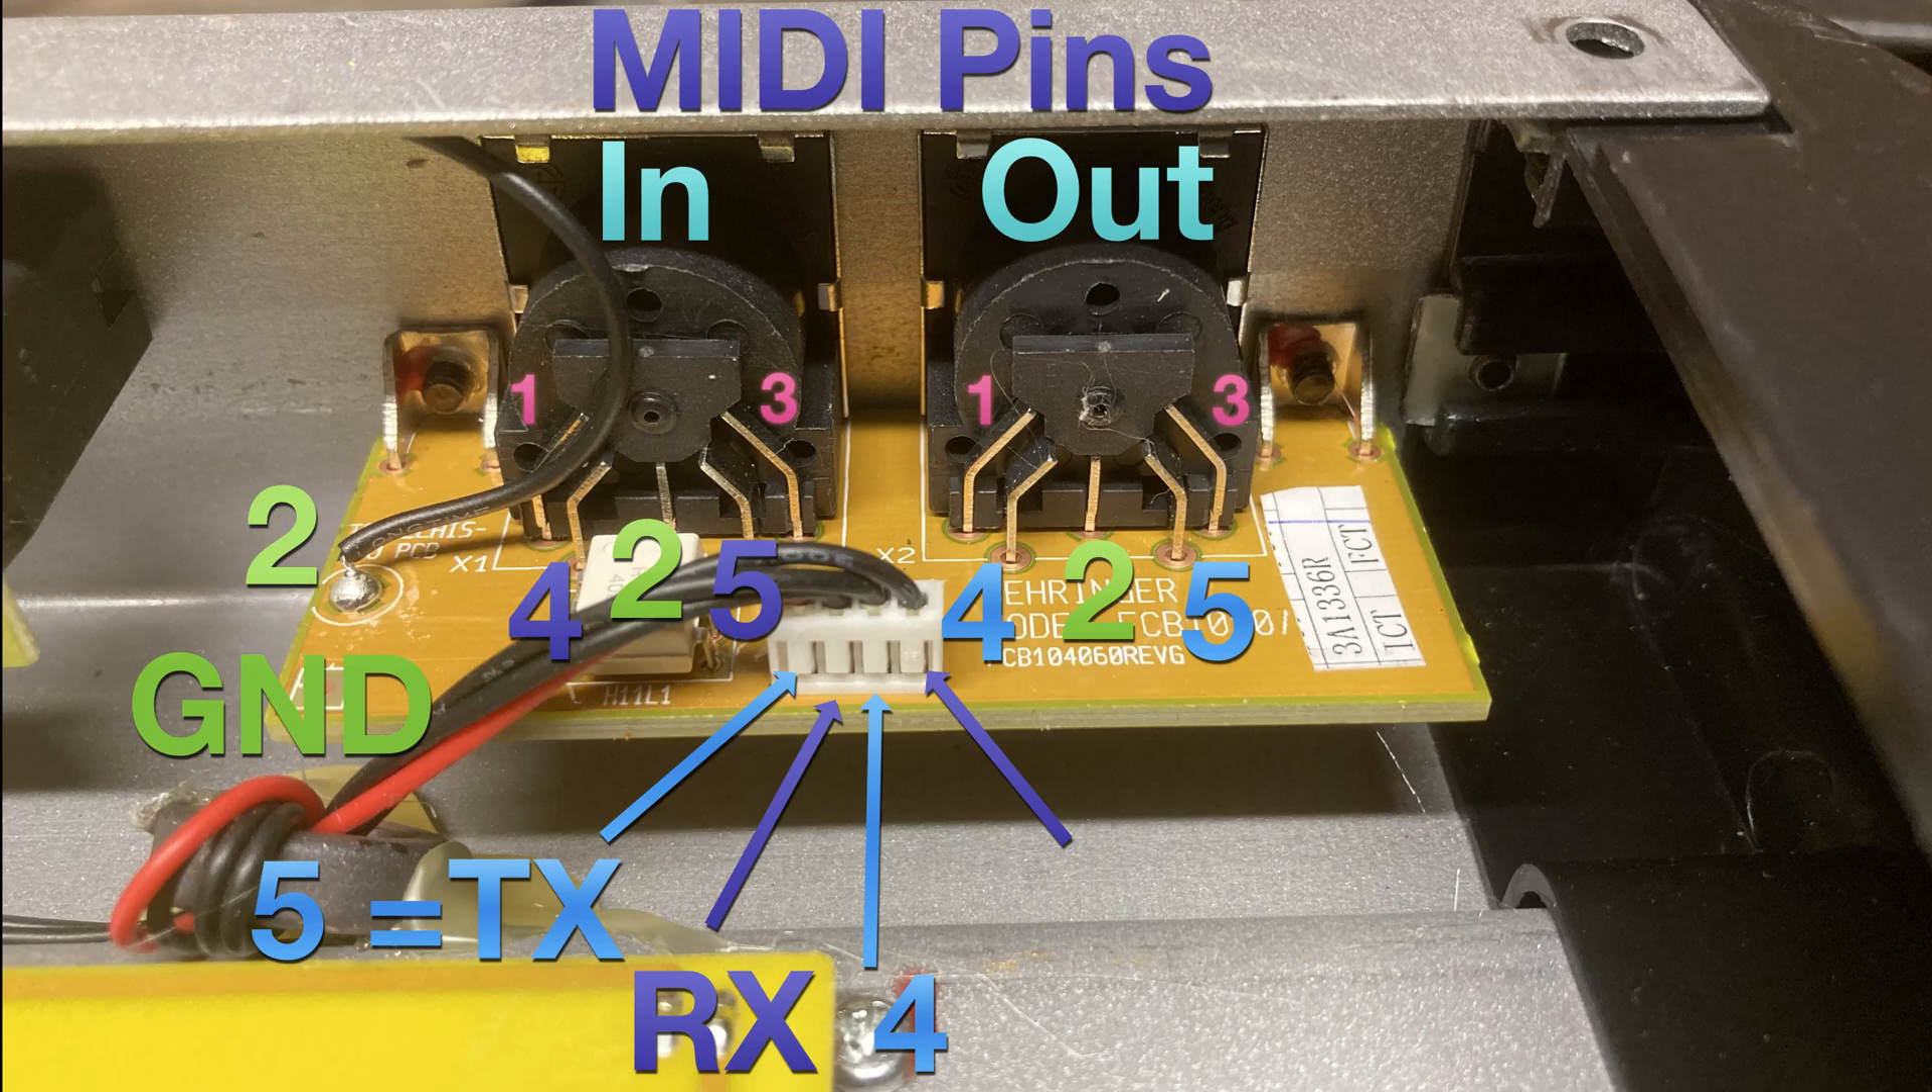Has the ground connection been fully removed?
No.